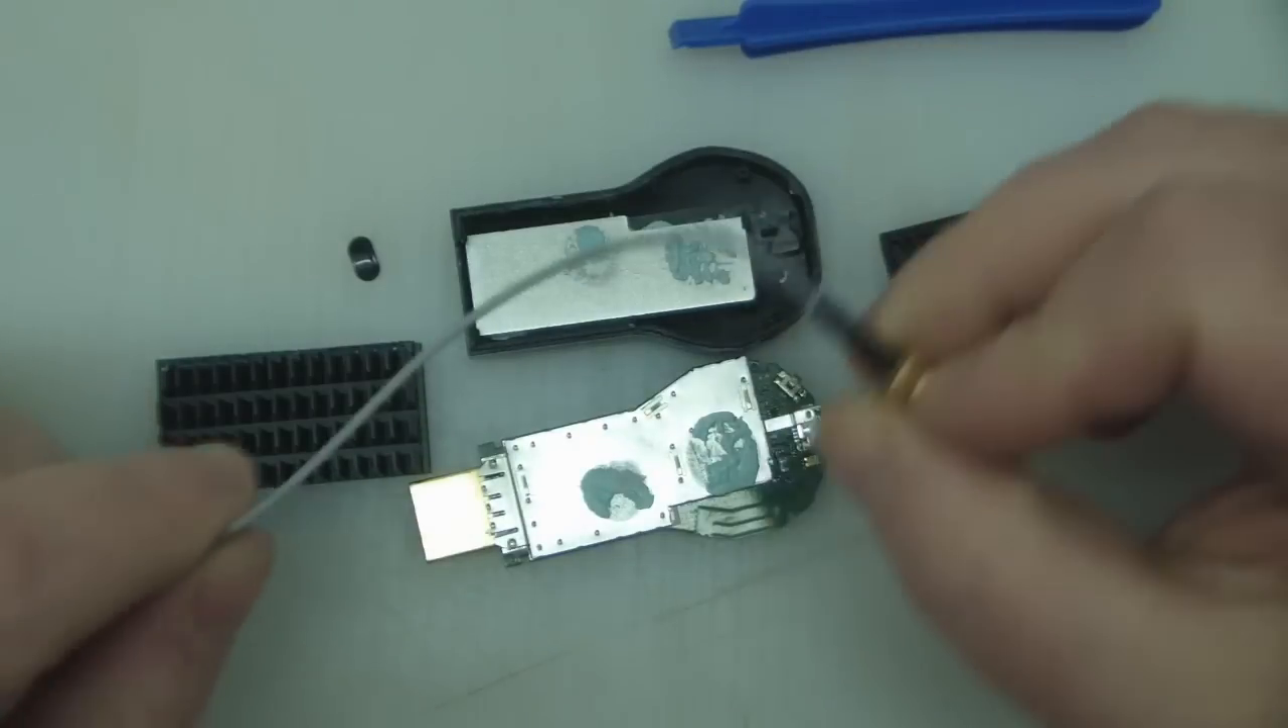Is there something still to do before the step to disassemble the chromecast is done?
No.